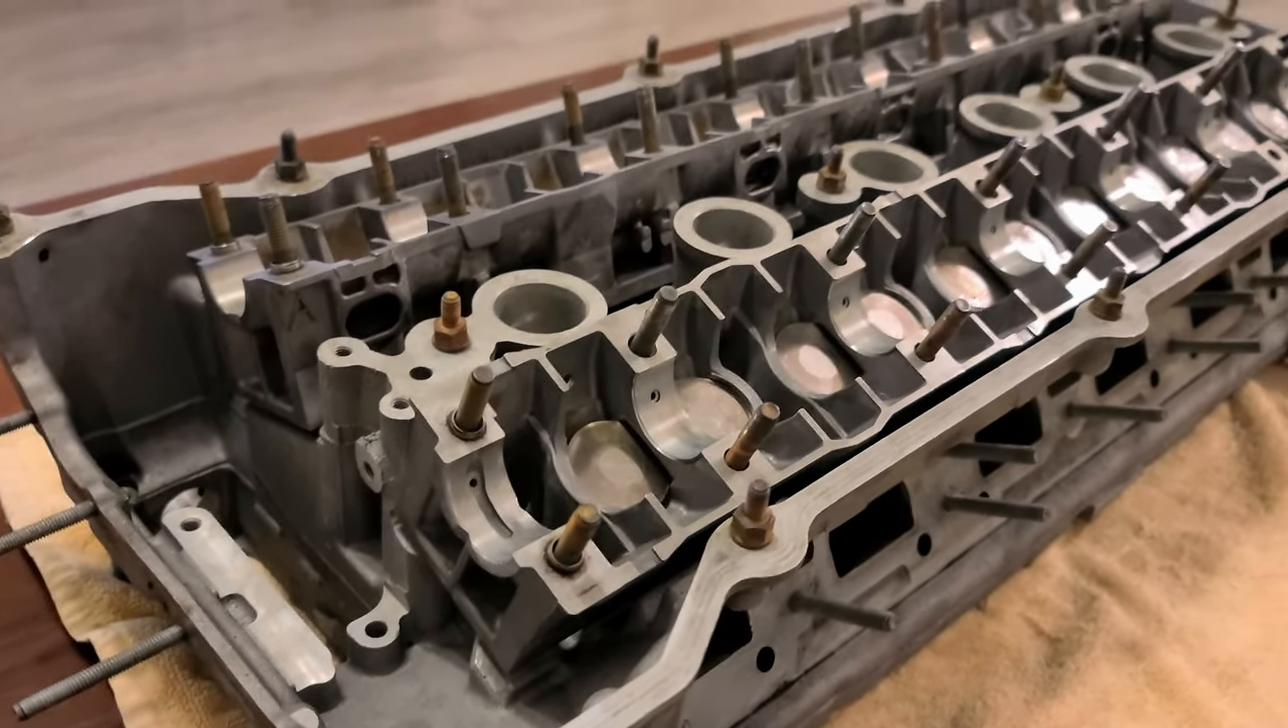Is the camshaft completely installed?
No.